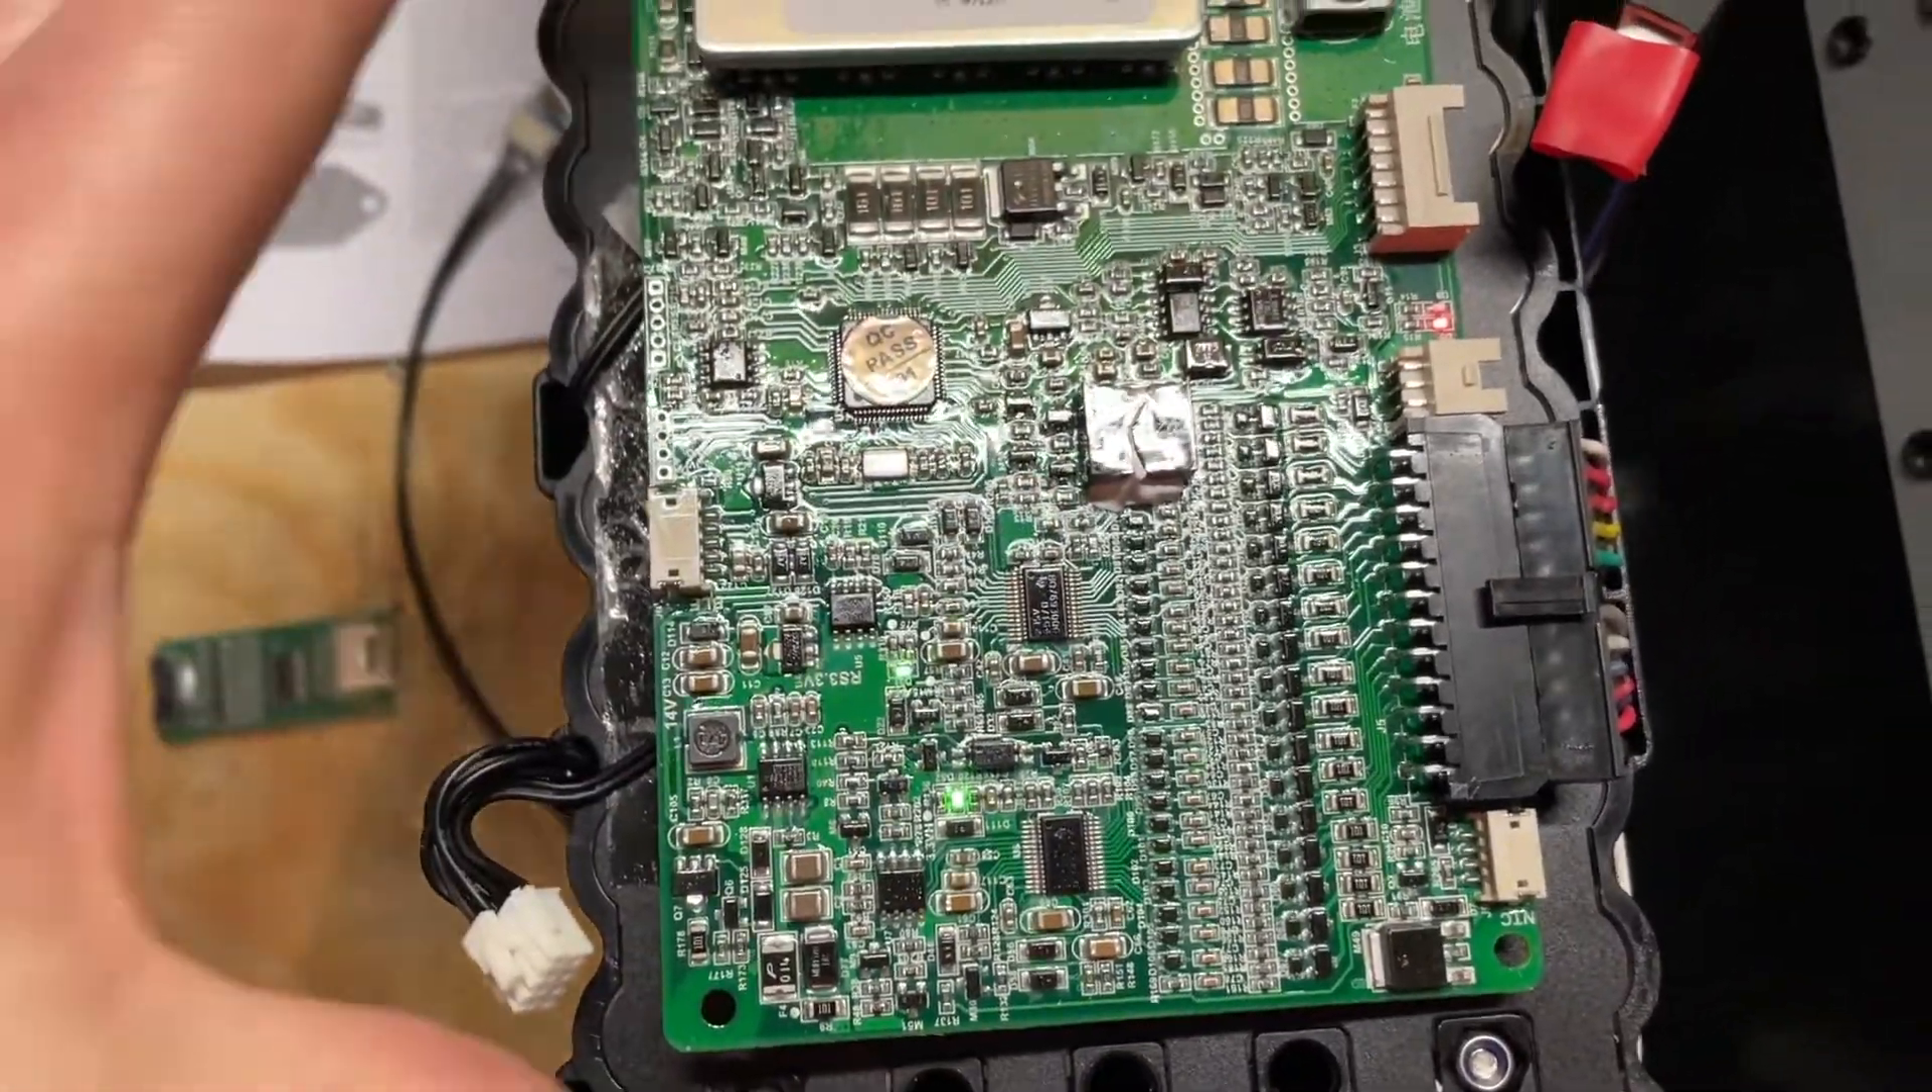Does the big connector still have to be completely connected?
No.